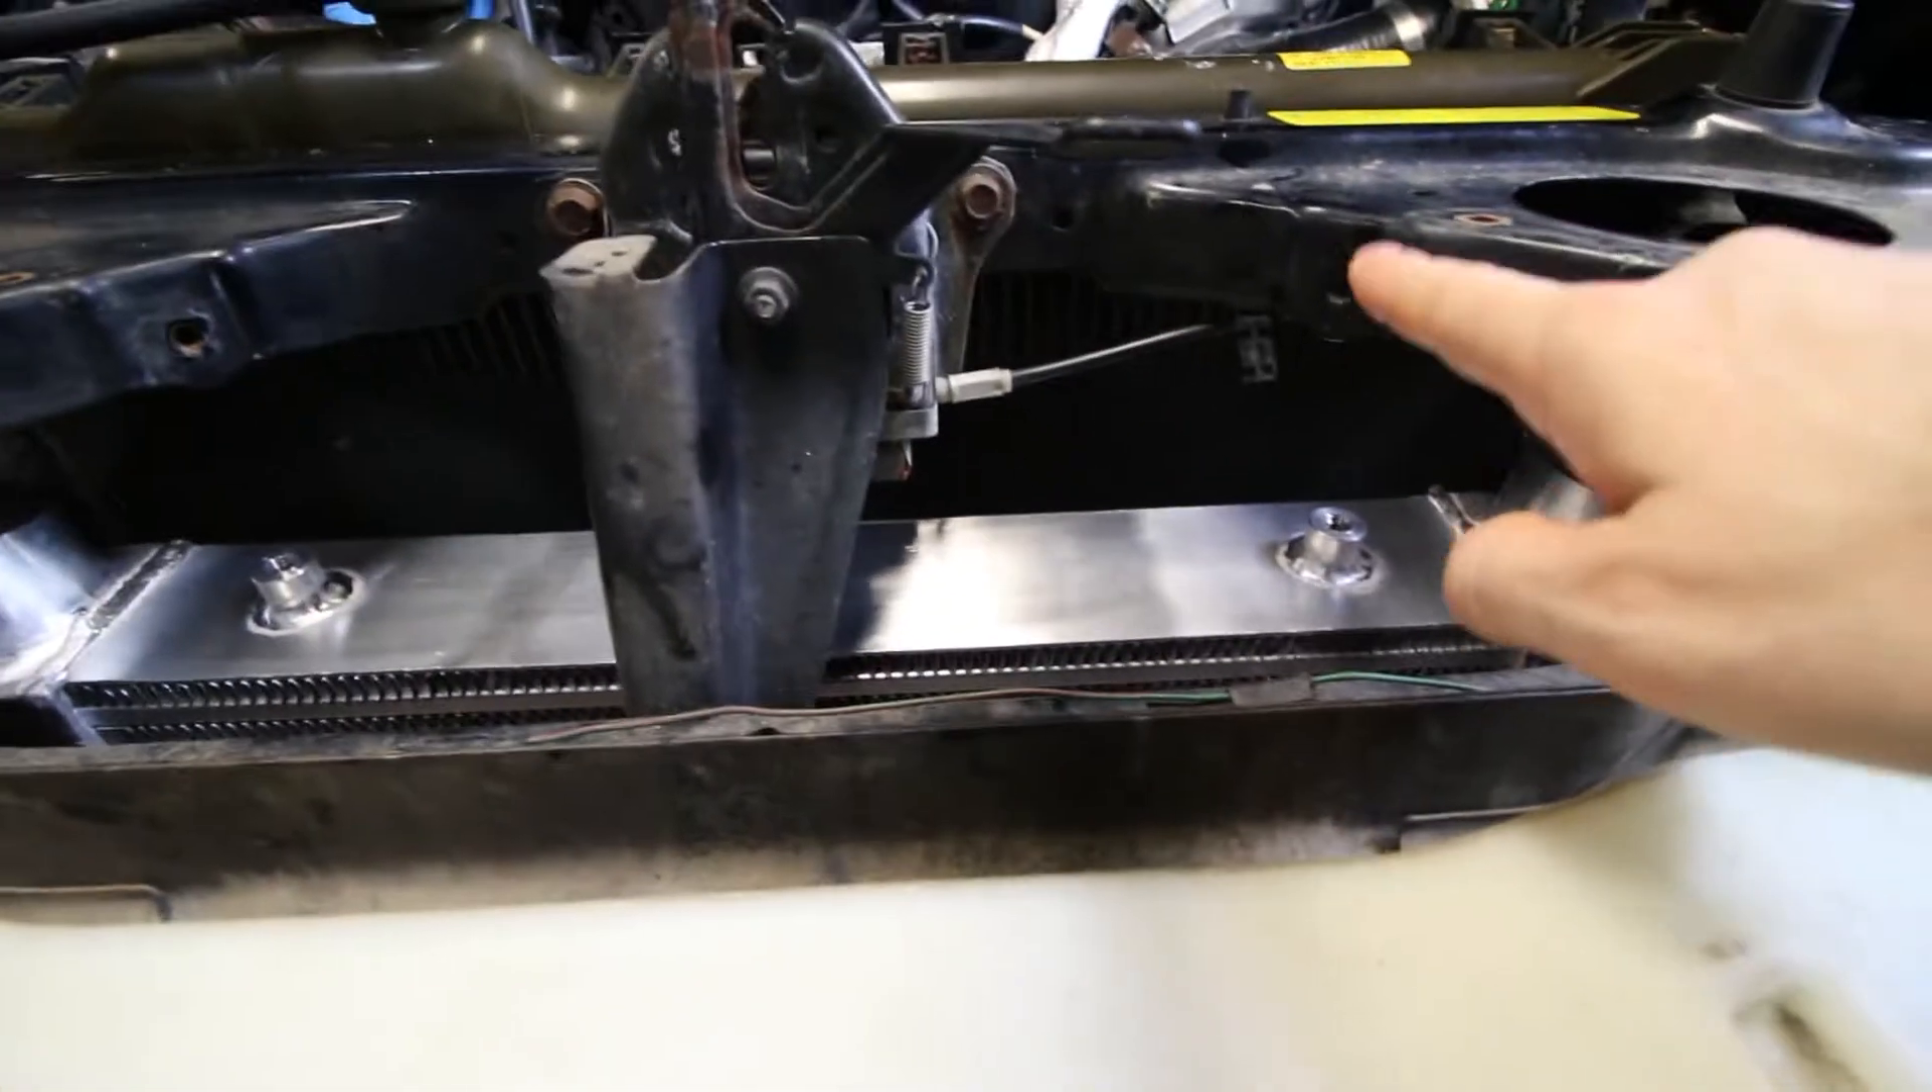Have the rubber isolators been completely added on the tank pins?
No.